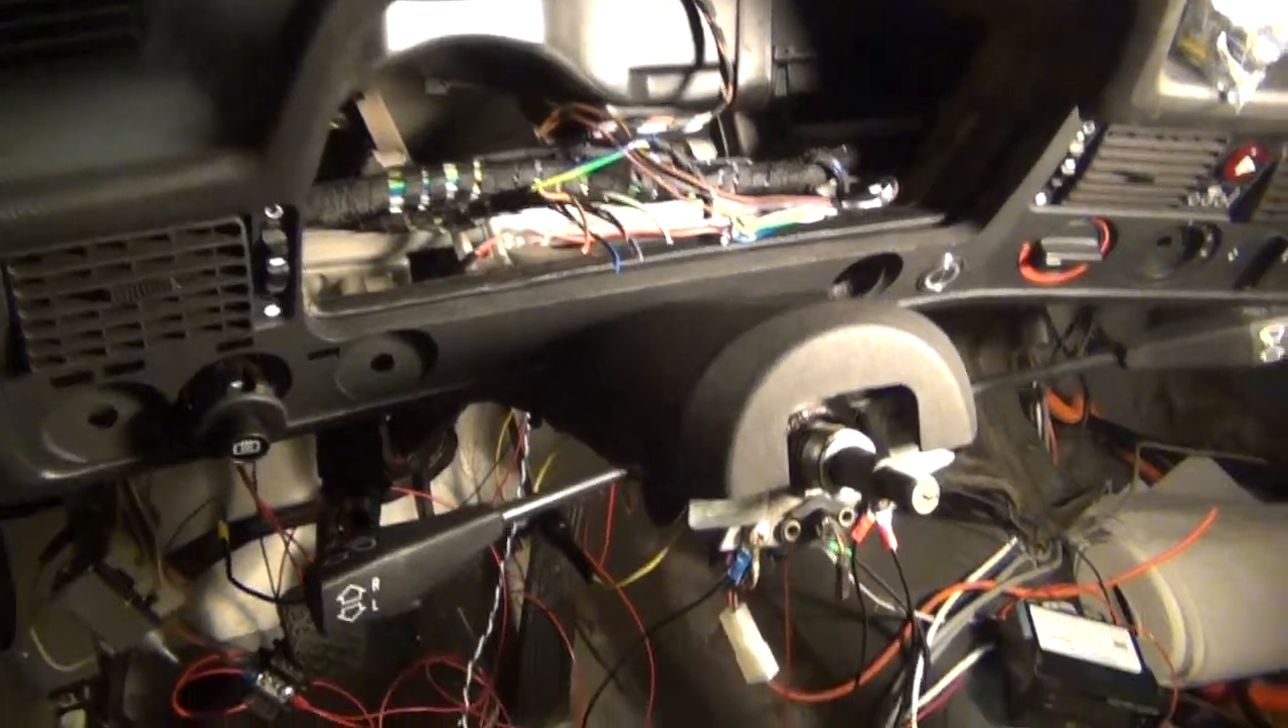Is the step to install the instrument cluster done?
No.